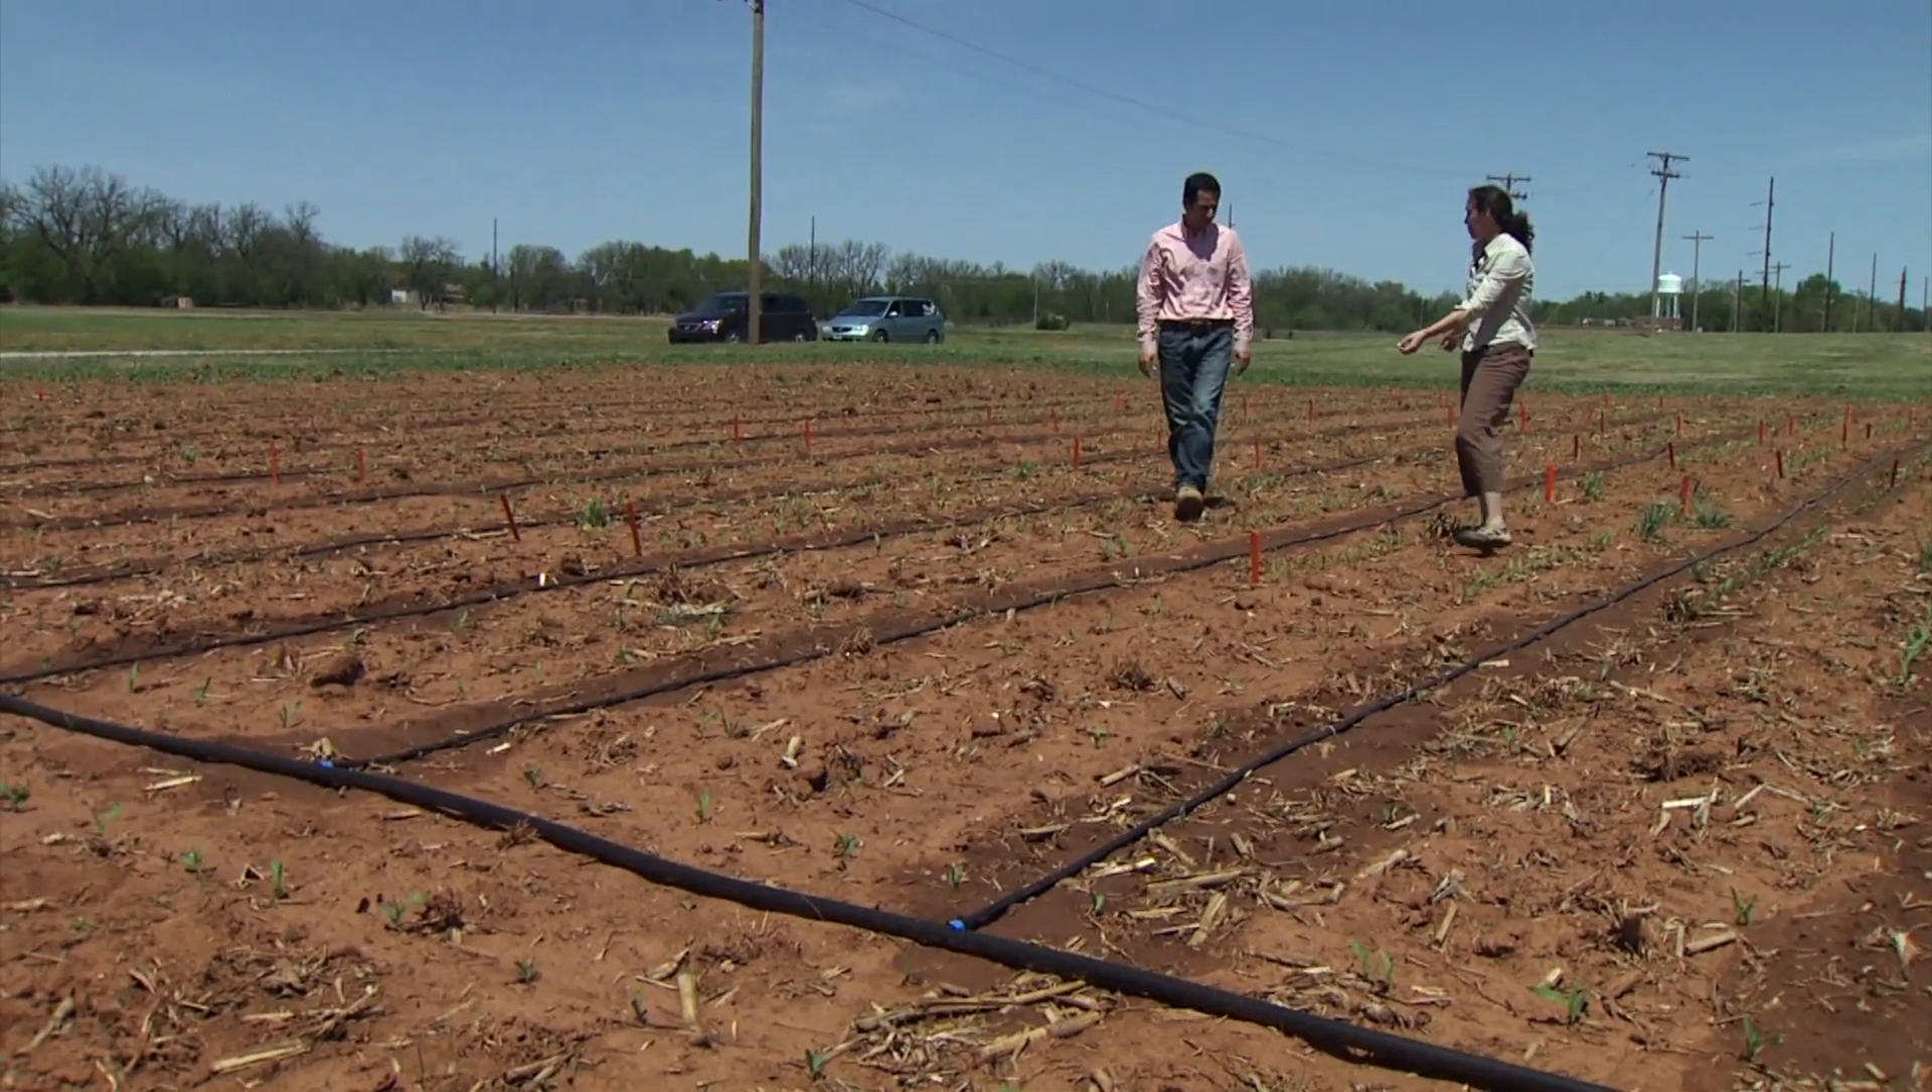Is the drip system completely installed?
Yes.